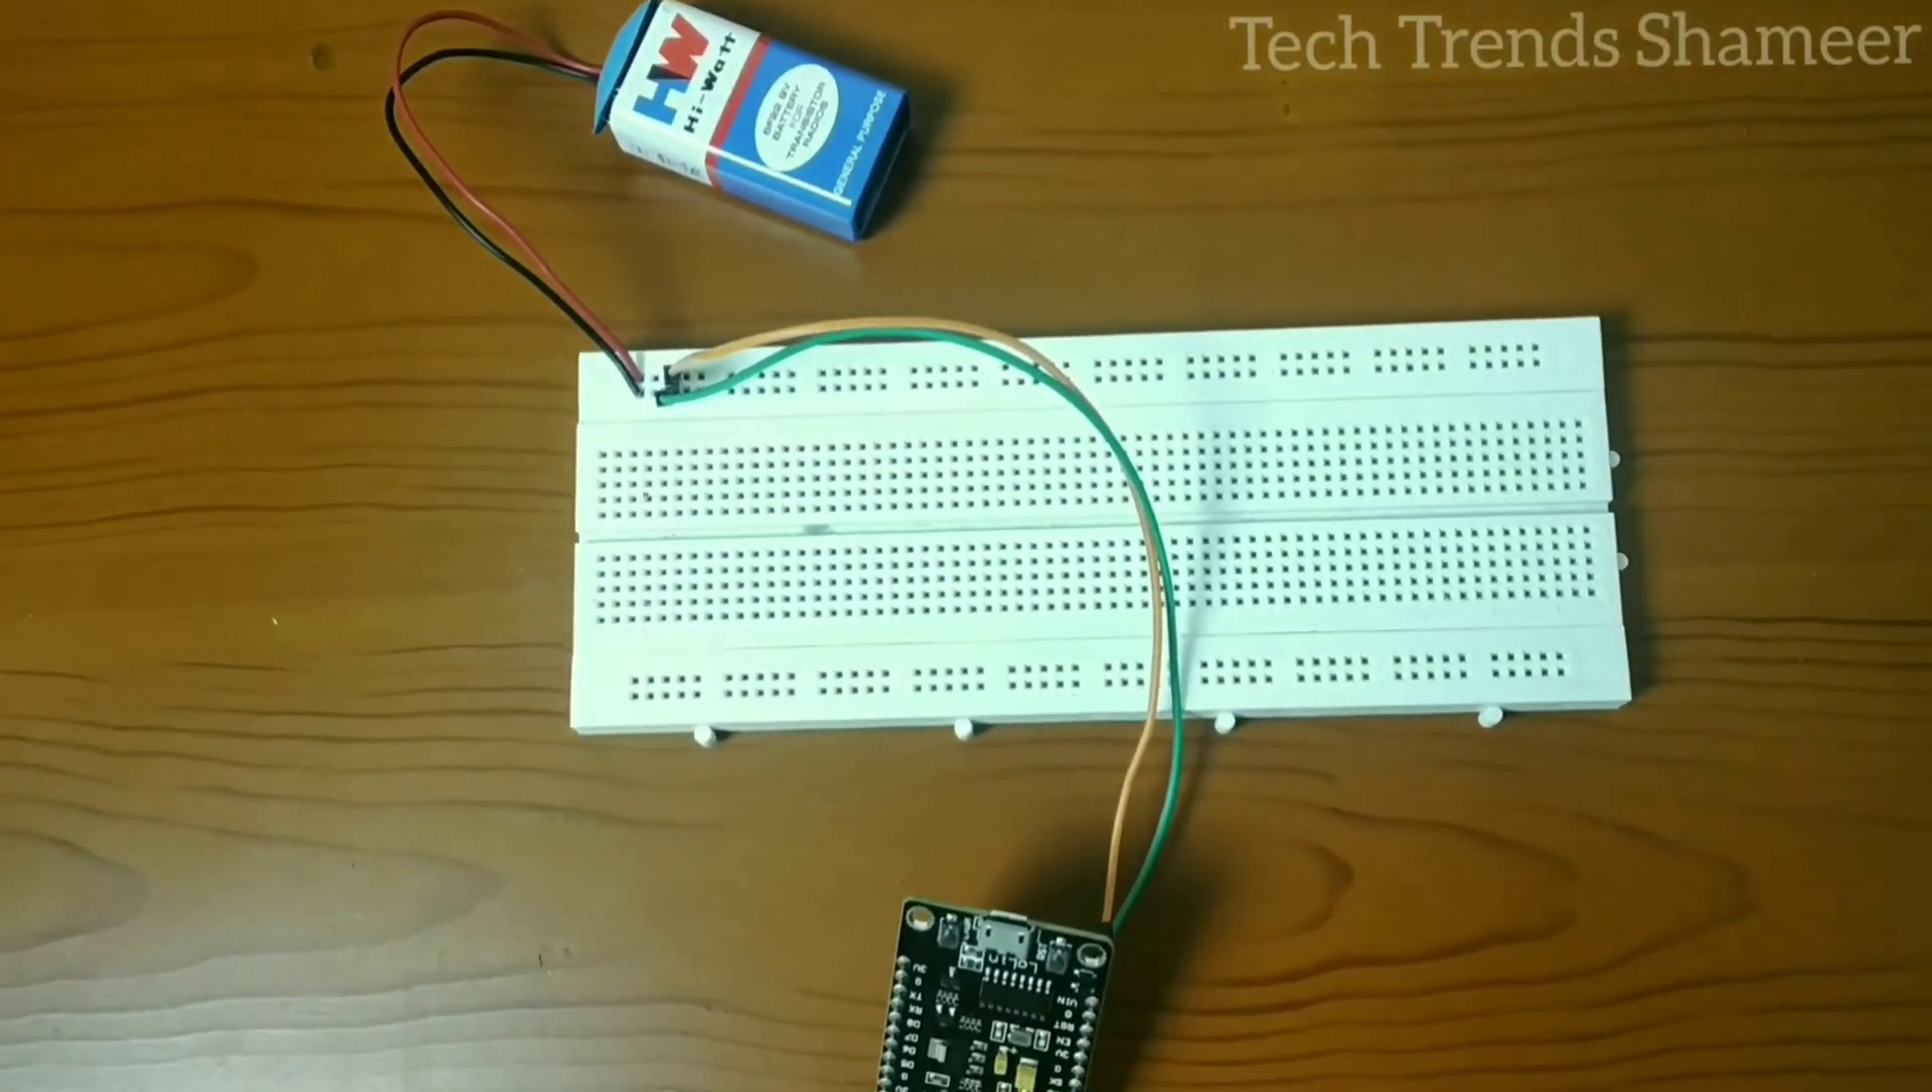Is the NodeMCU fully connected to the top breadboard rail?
Yes.